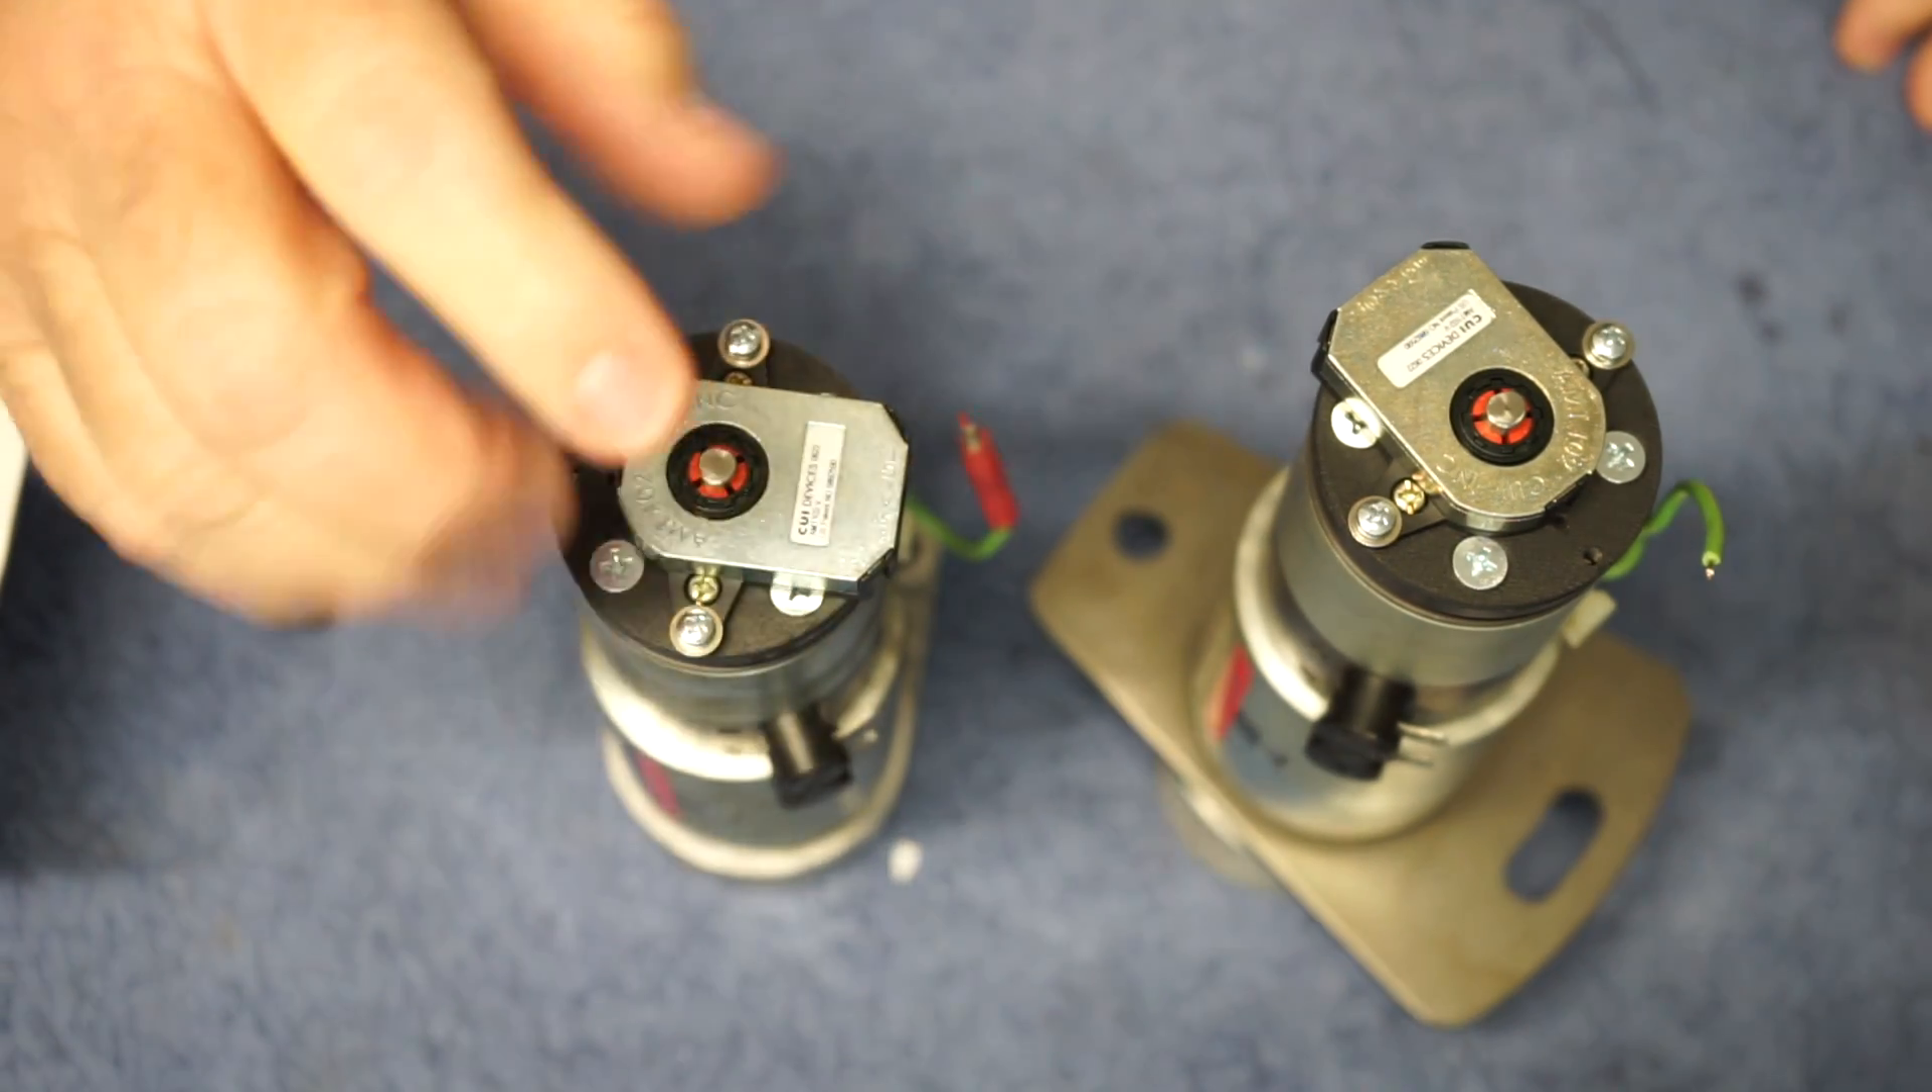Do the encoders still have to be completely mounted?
No.